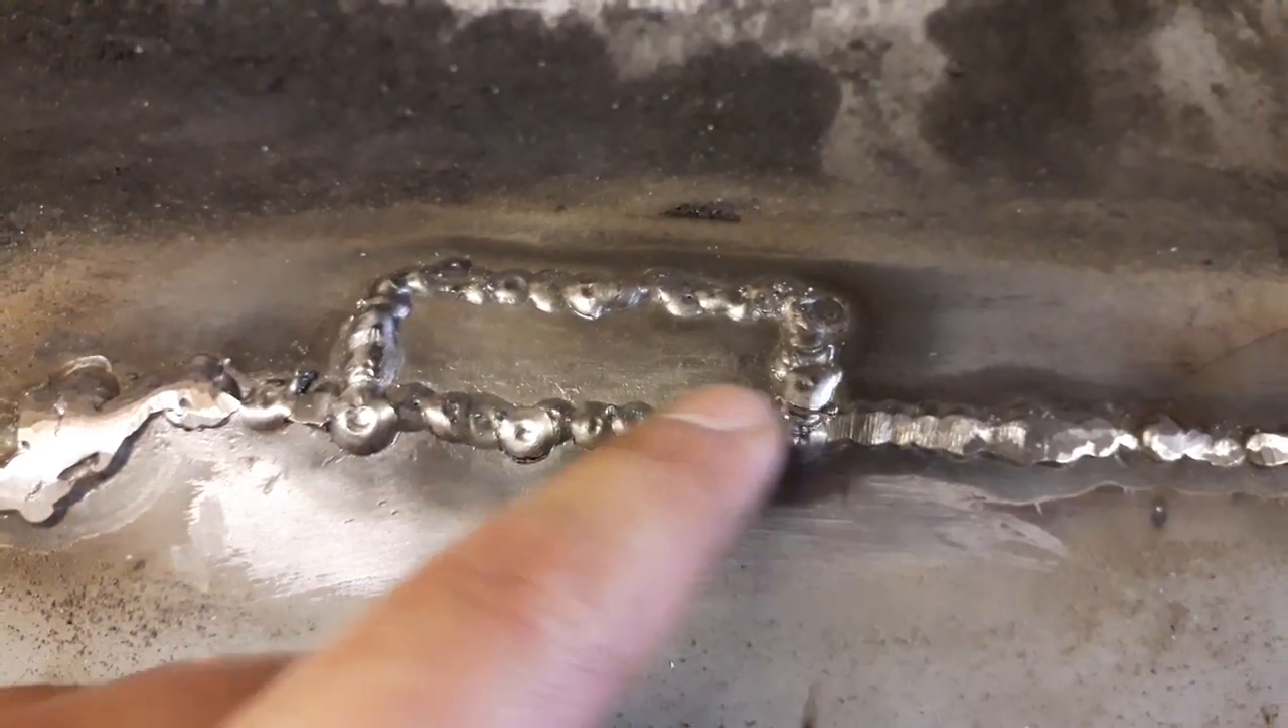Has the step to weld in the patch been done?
Yes.